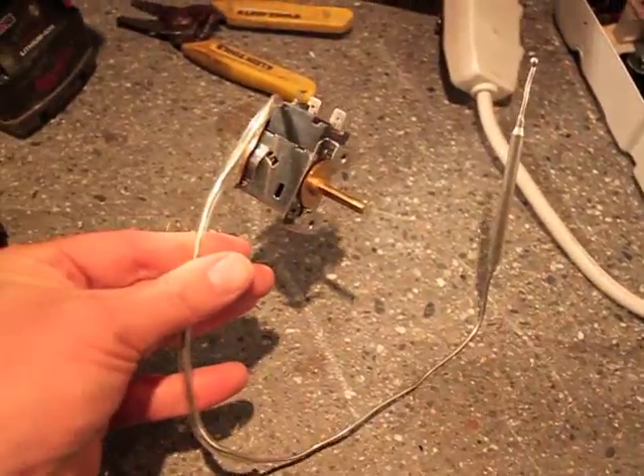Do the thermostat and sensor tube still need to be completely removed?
No.